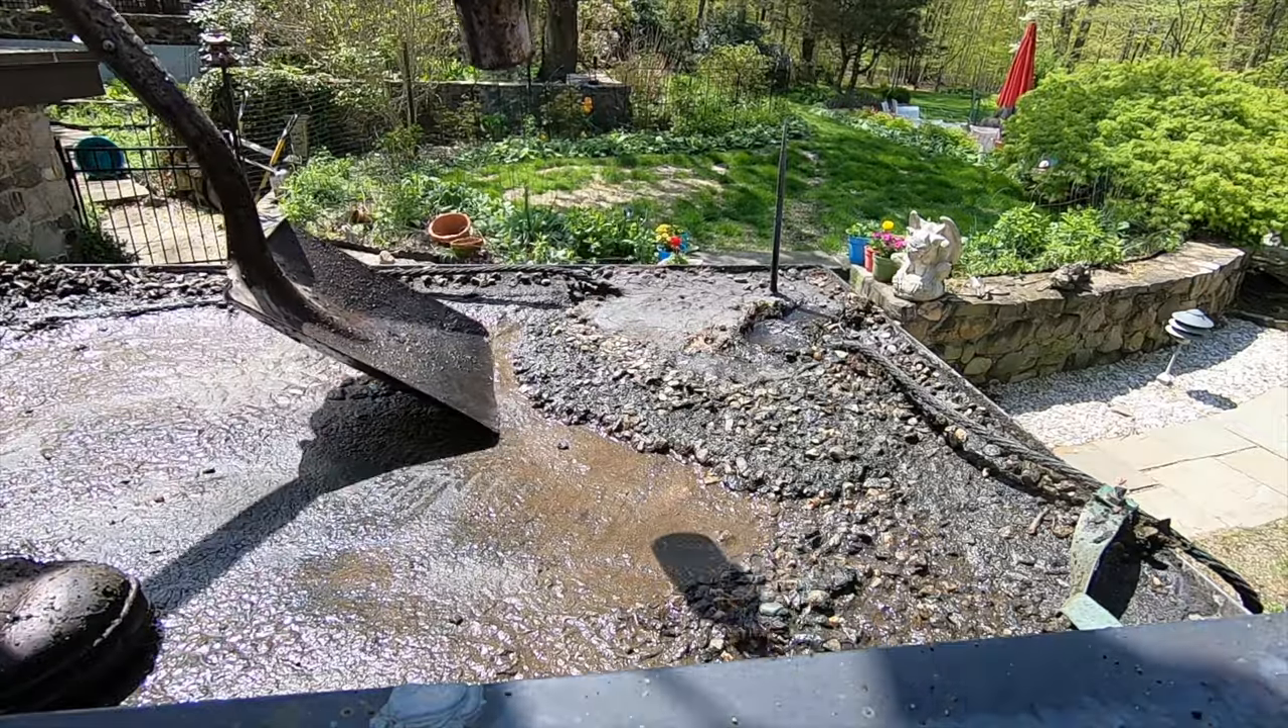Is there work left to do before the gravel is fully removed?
Yes.